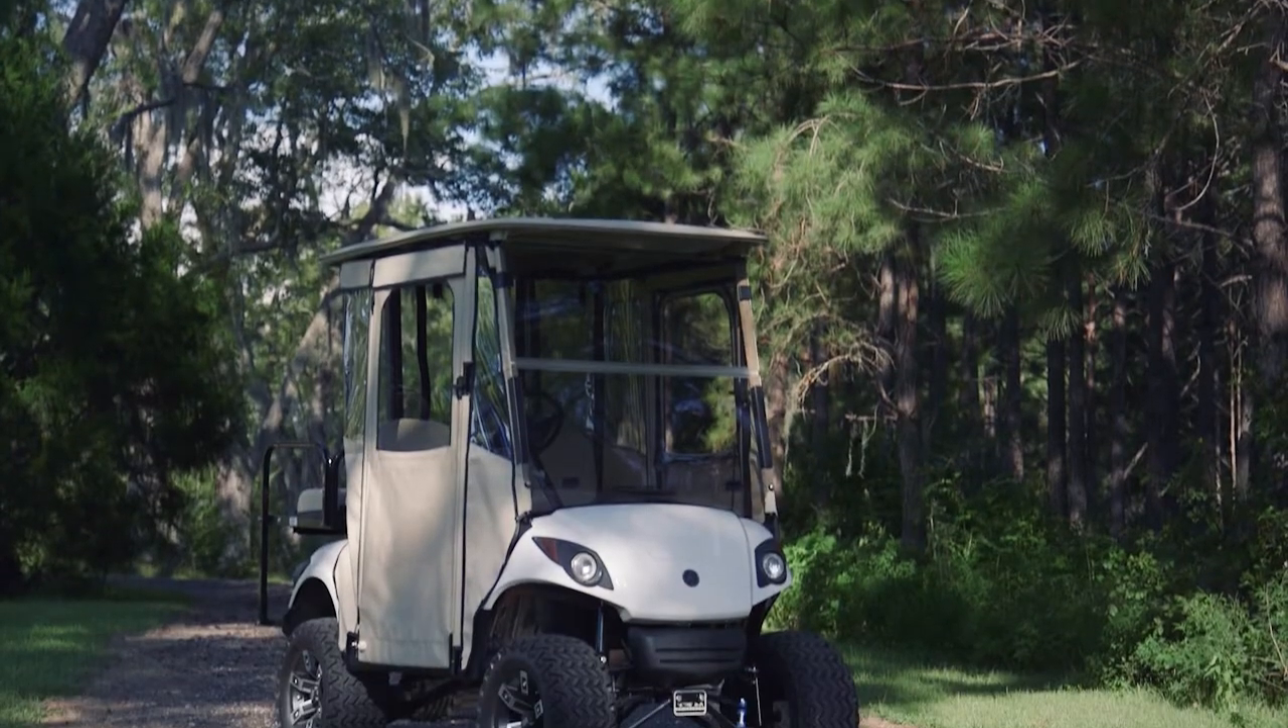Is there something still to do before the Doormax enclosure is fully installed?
No.